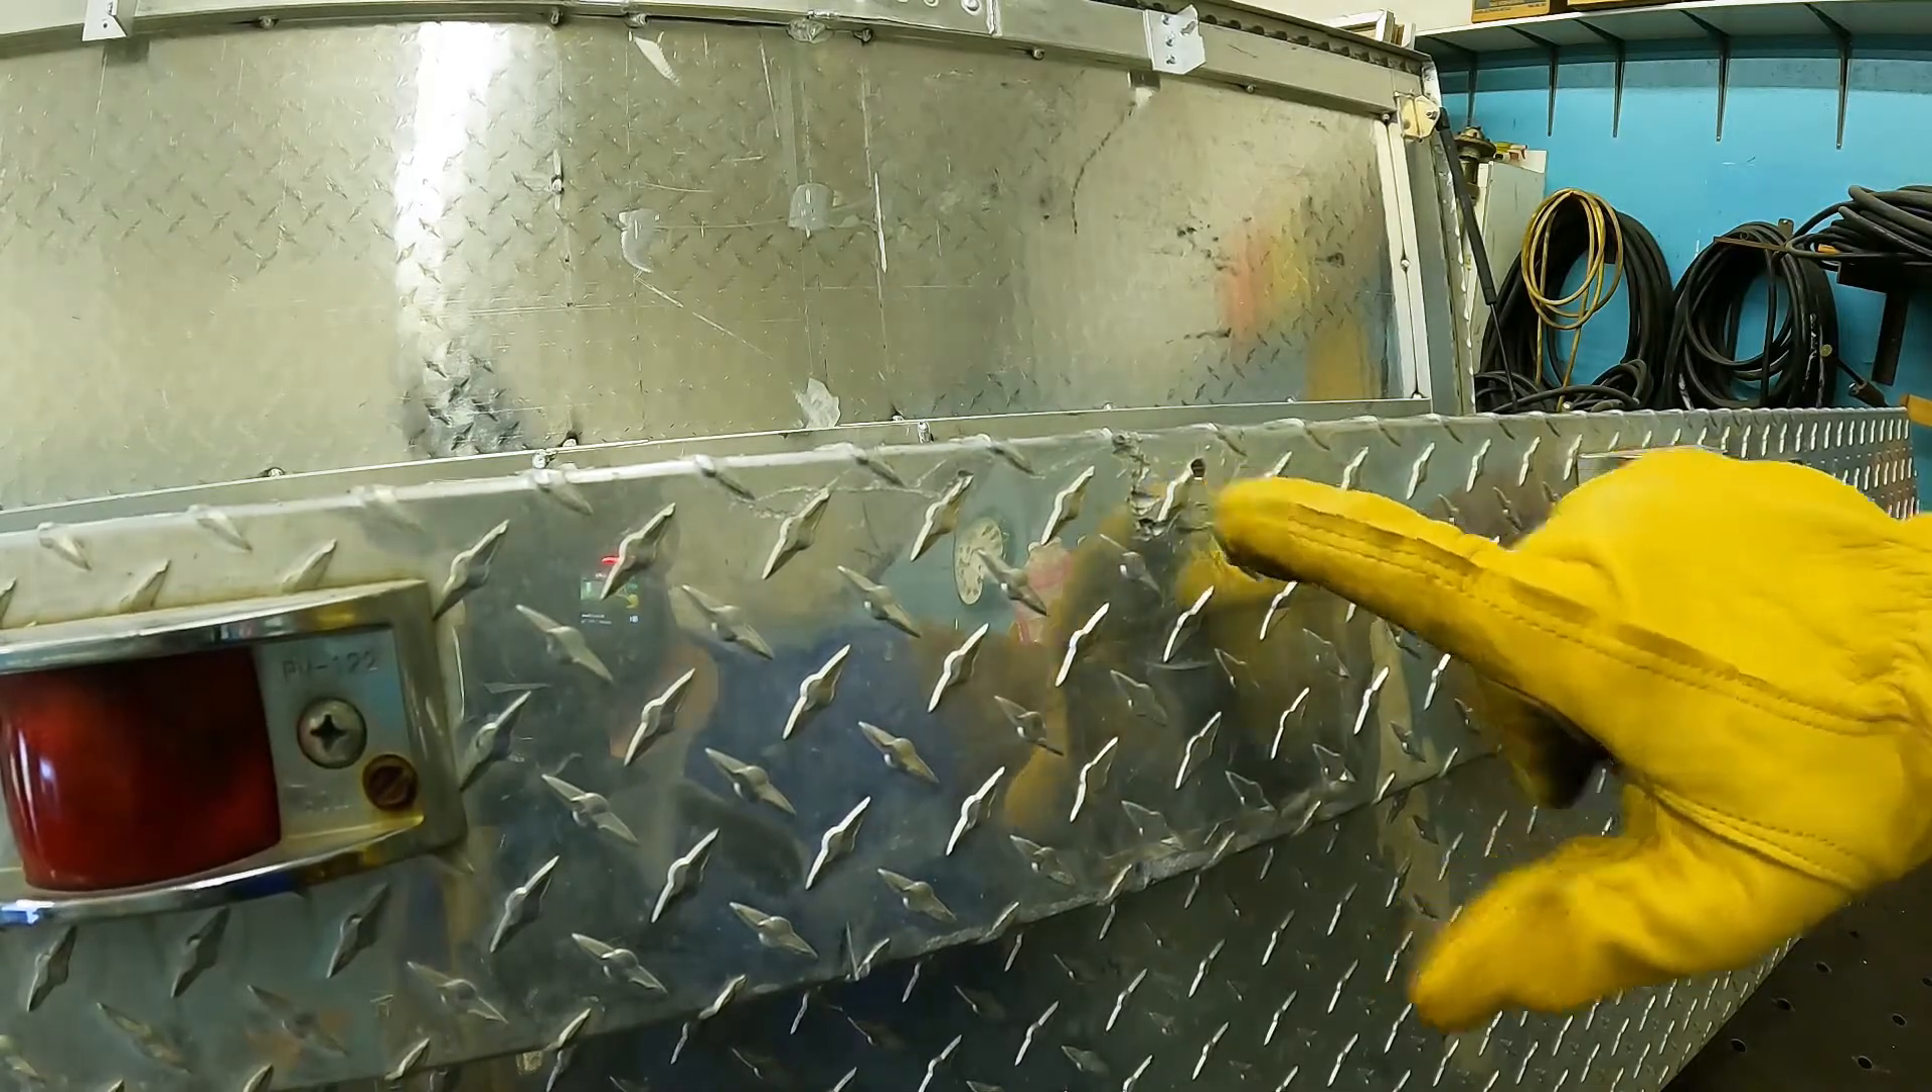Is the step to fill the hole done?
No.